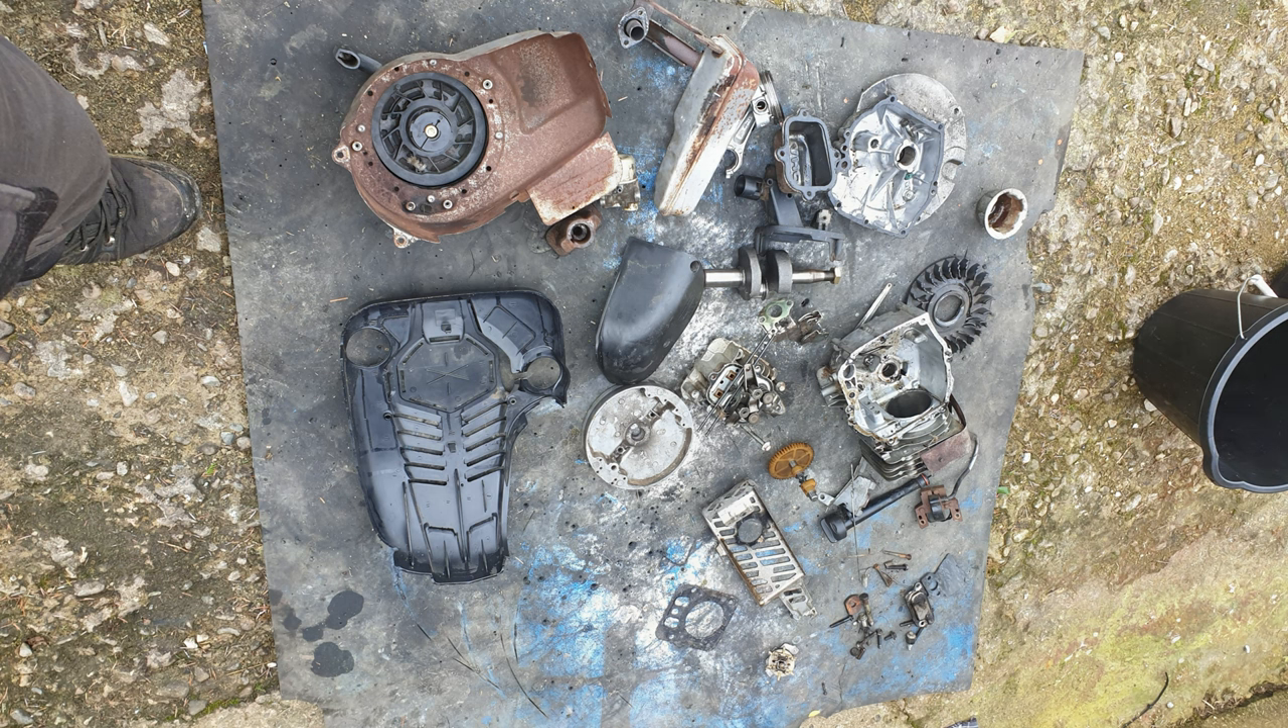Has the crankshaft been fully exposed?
Yes.